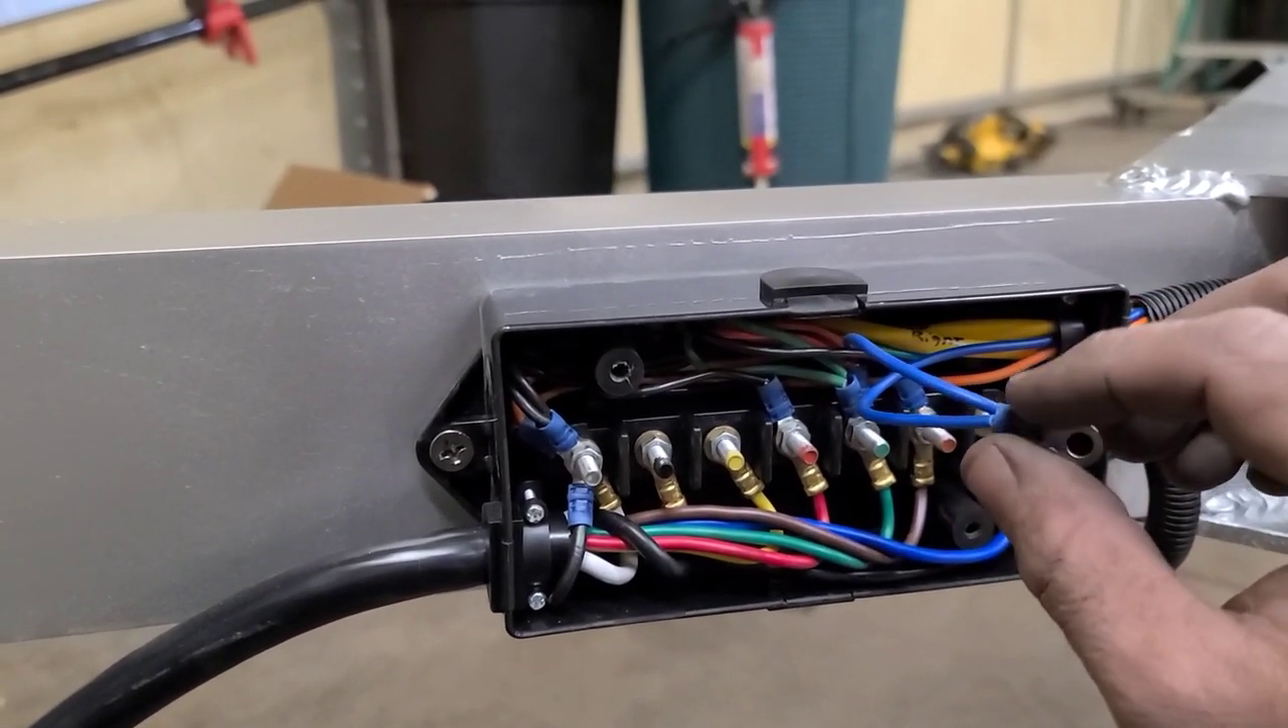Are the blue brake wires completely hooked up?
No.